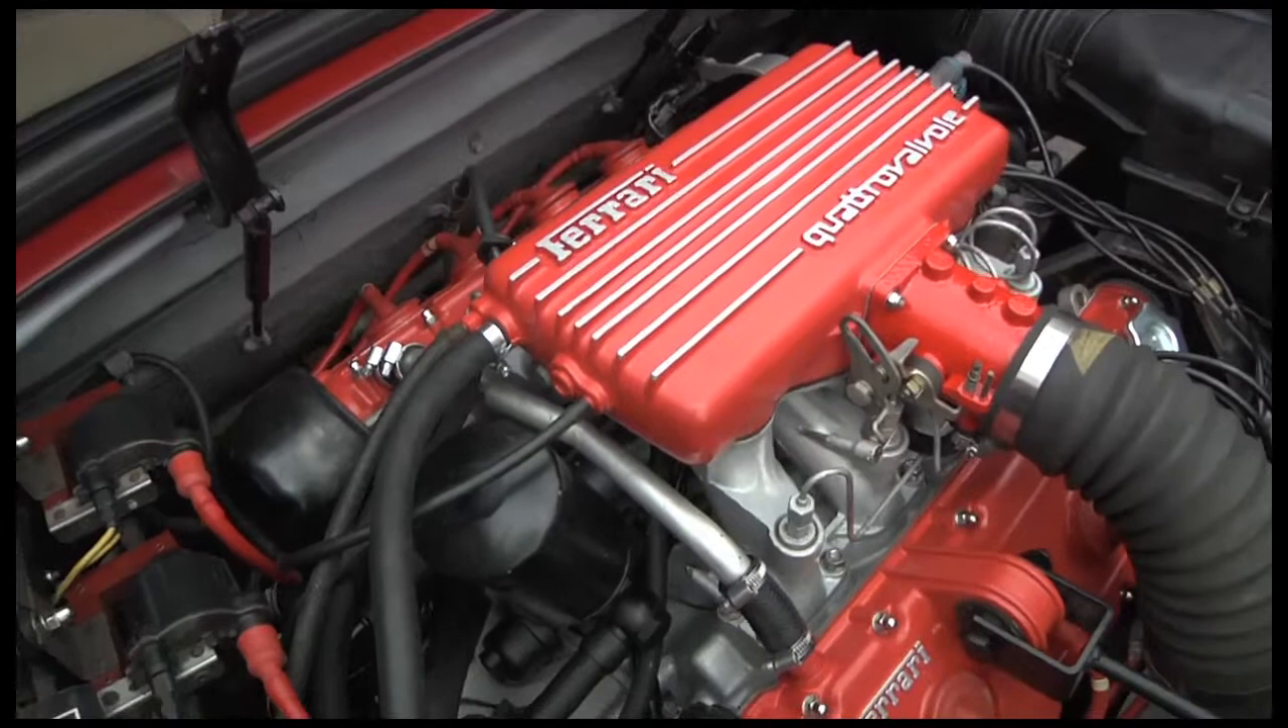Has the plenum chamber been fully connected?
Yes.